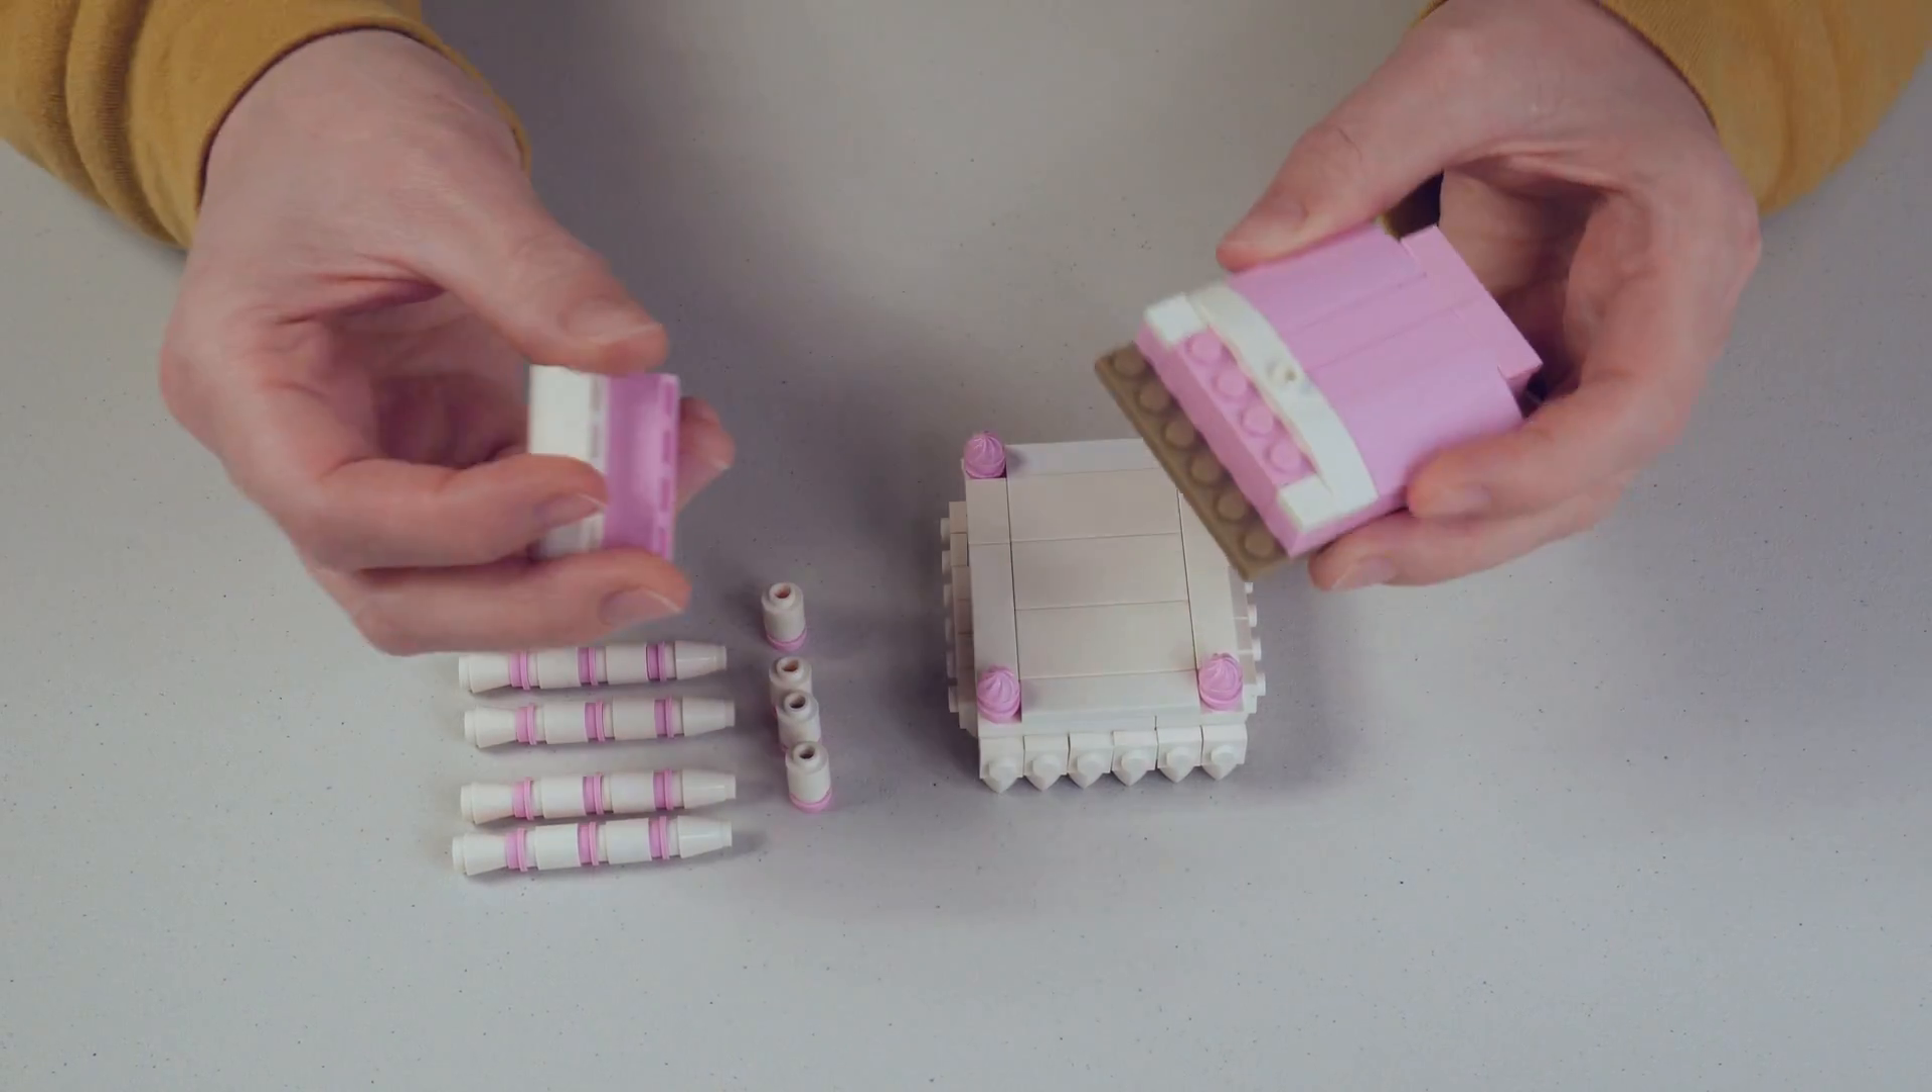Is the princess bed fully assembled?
No.